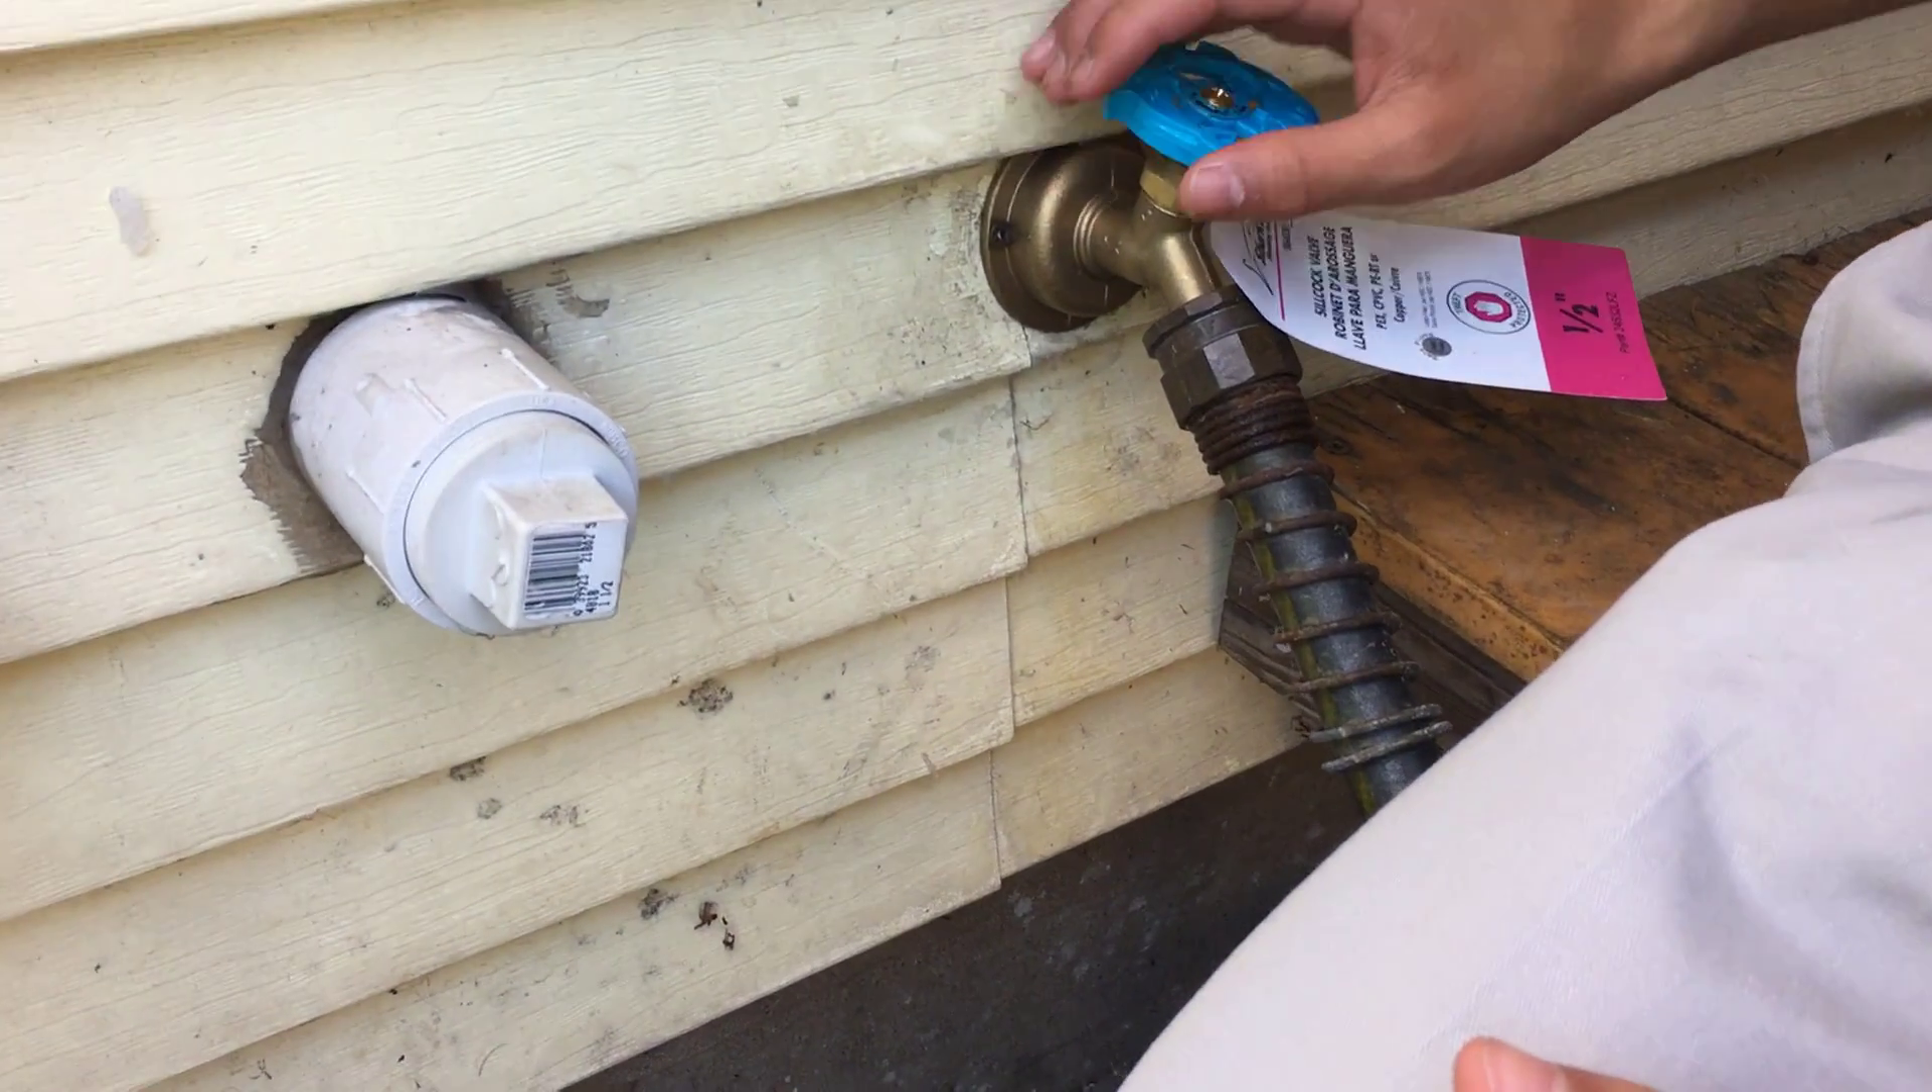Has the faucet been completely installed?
Yes.